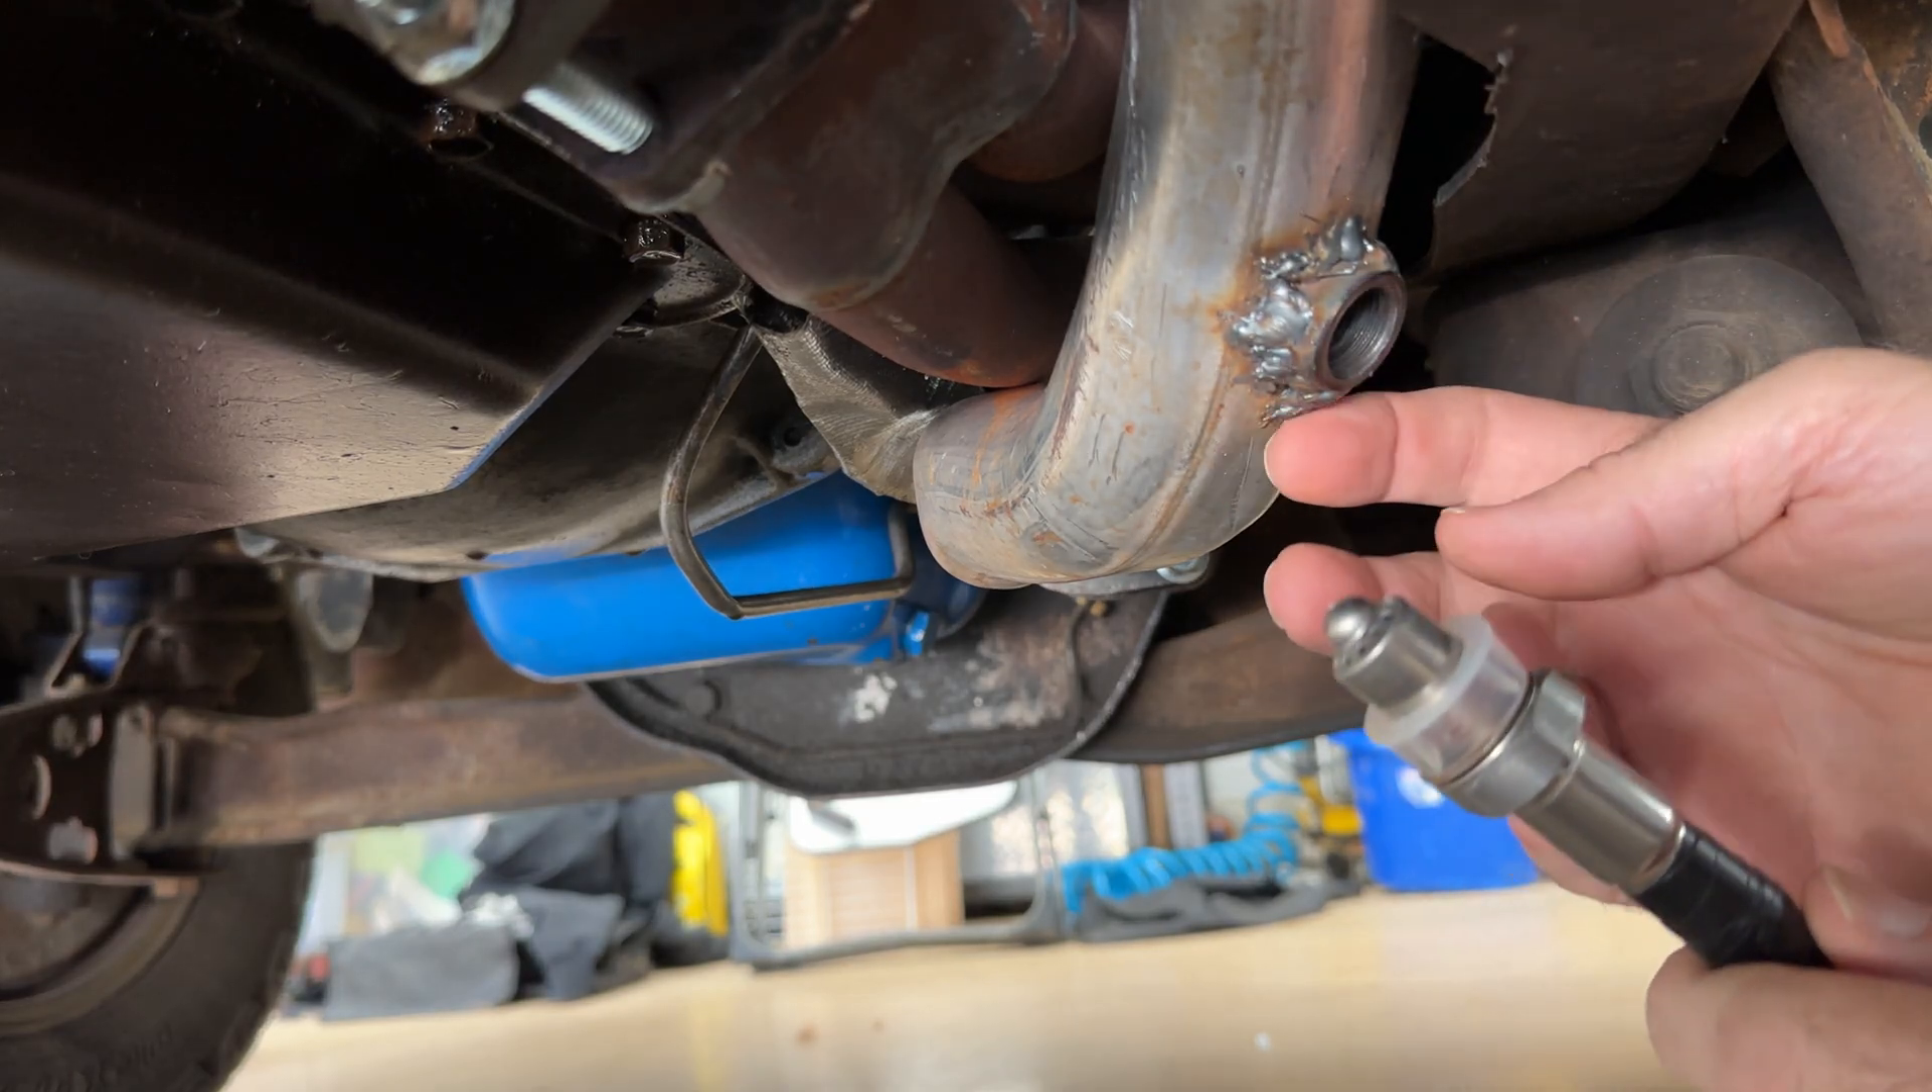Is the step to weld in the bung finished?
Yes.